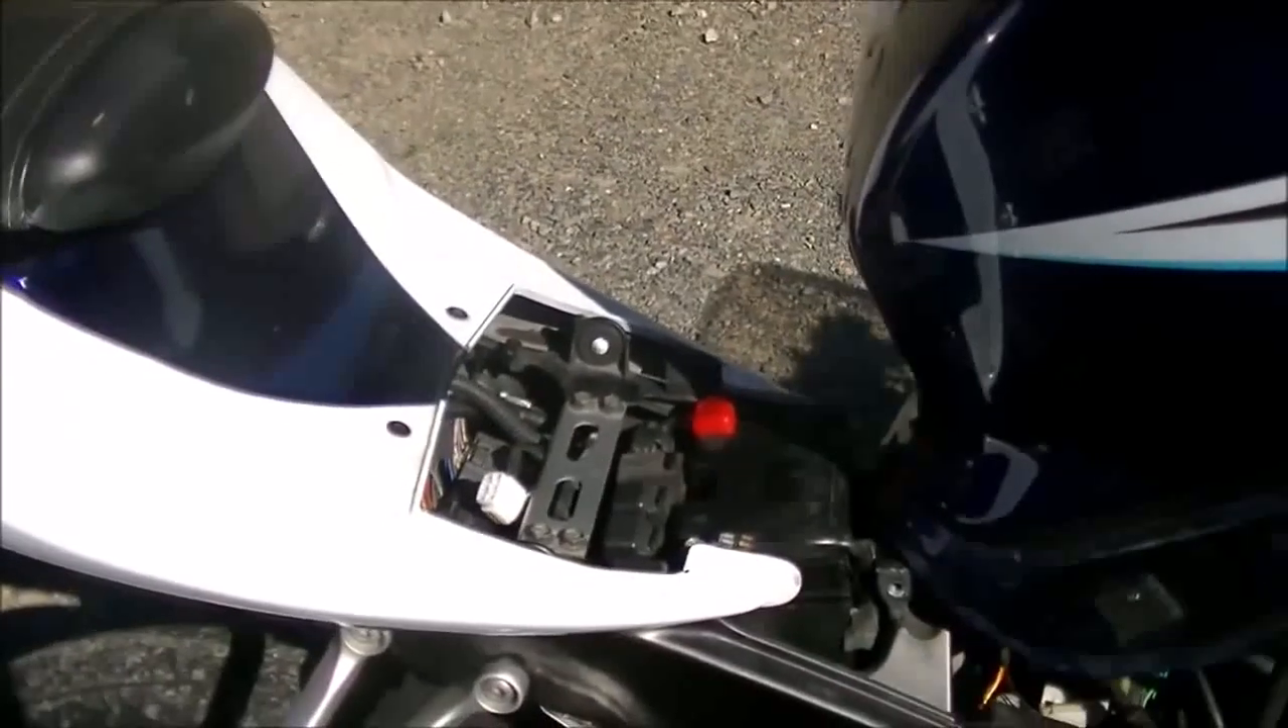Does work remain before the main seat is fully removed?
No.